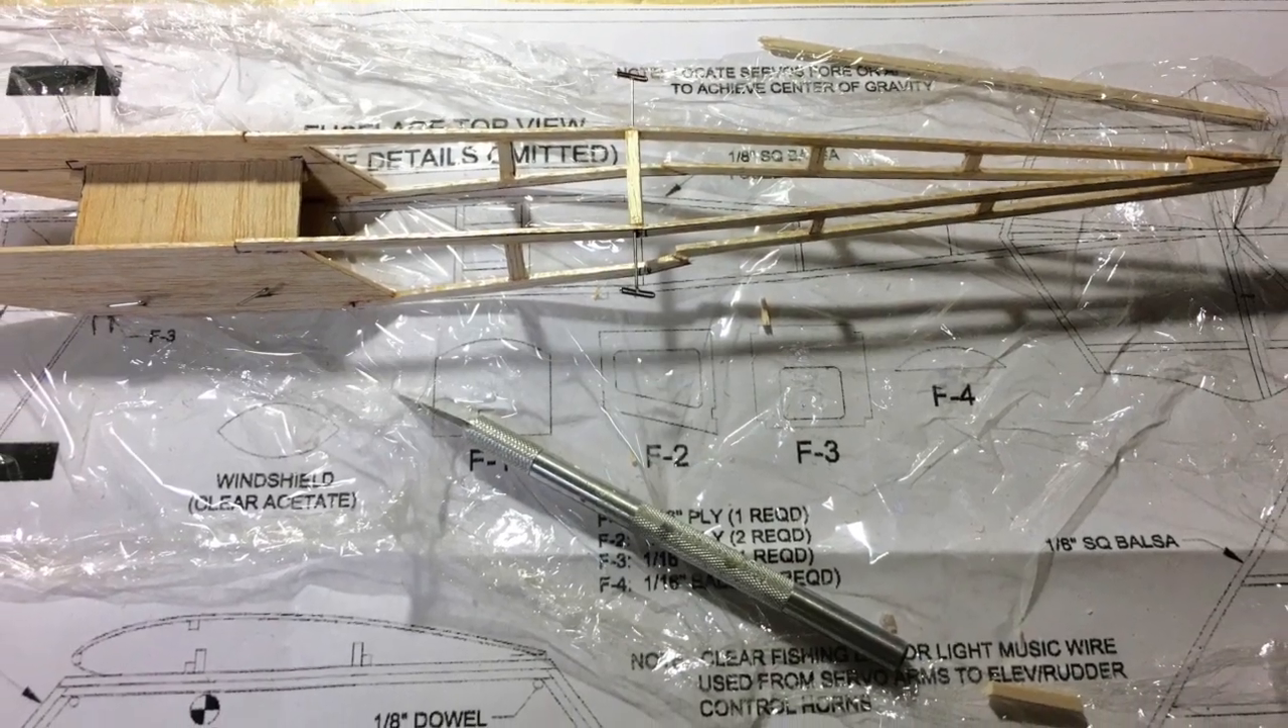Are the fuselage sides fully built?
Yes.